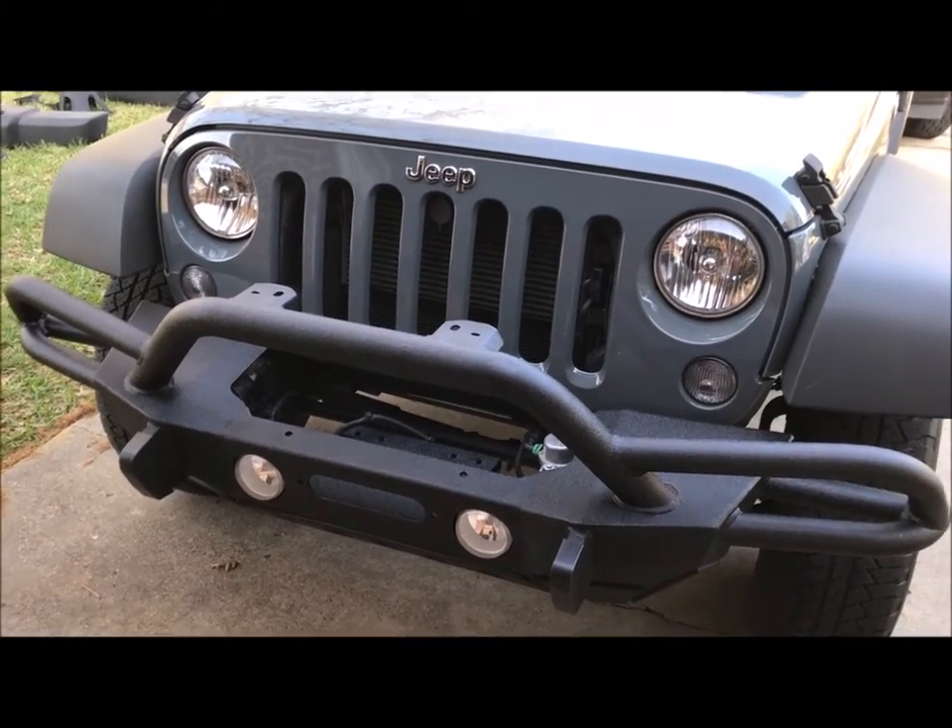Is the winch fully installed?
No.